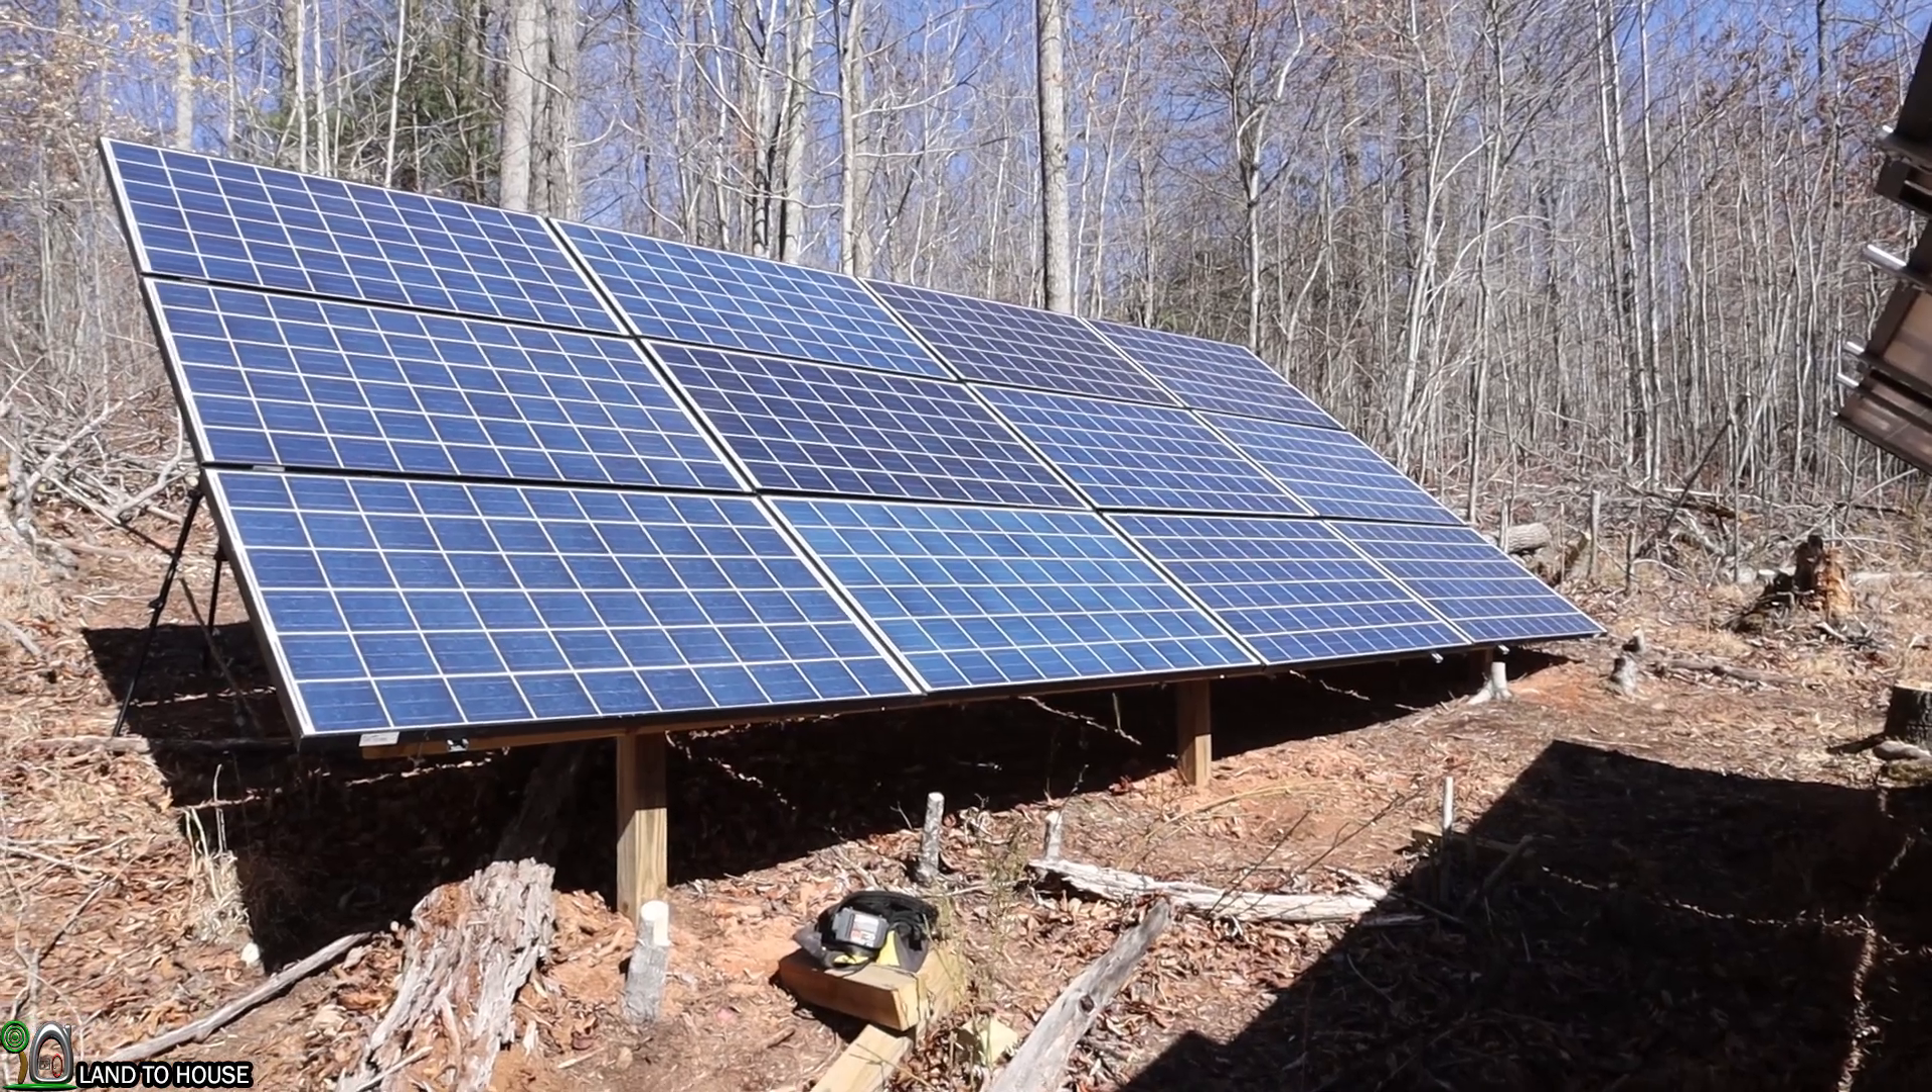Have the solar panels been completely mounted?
Yes.